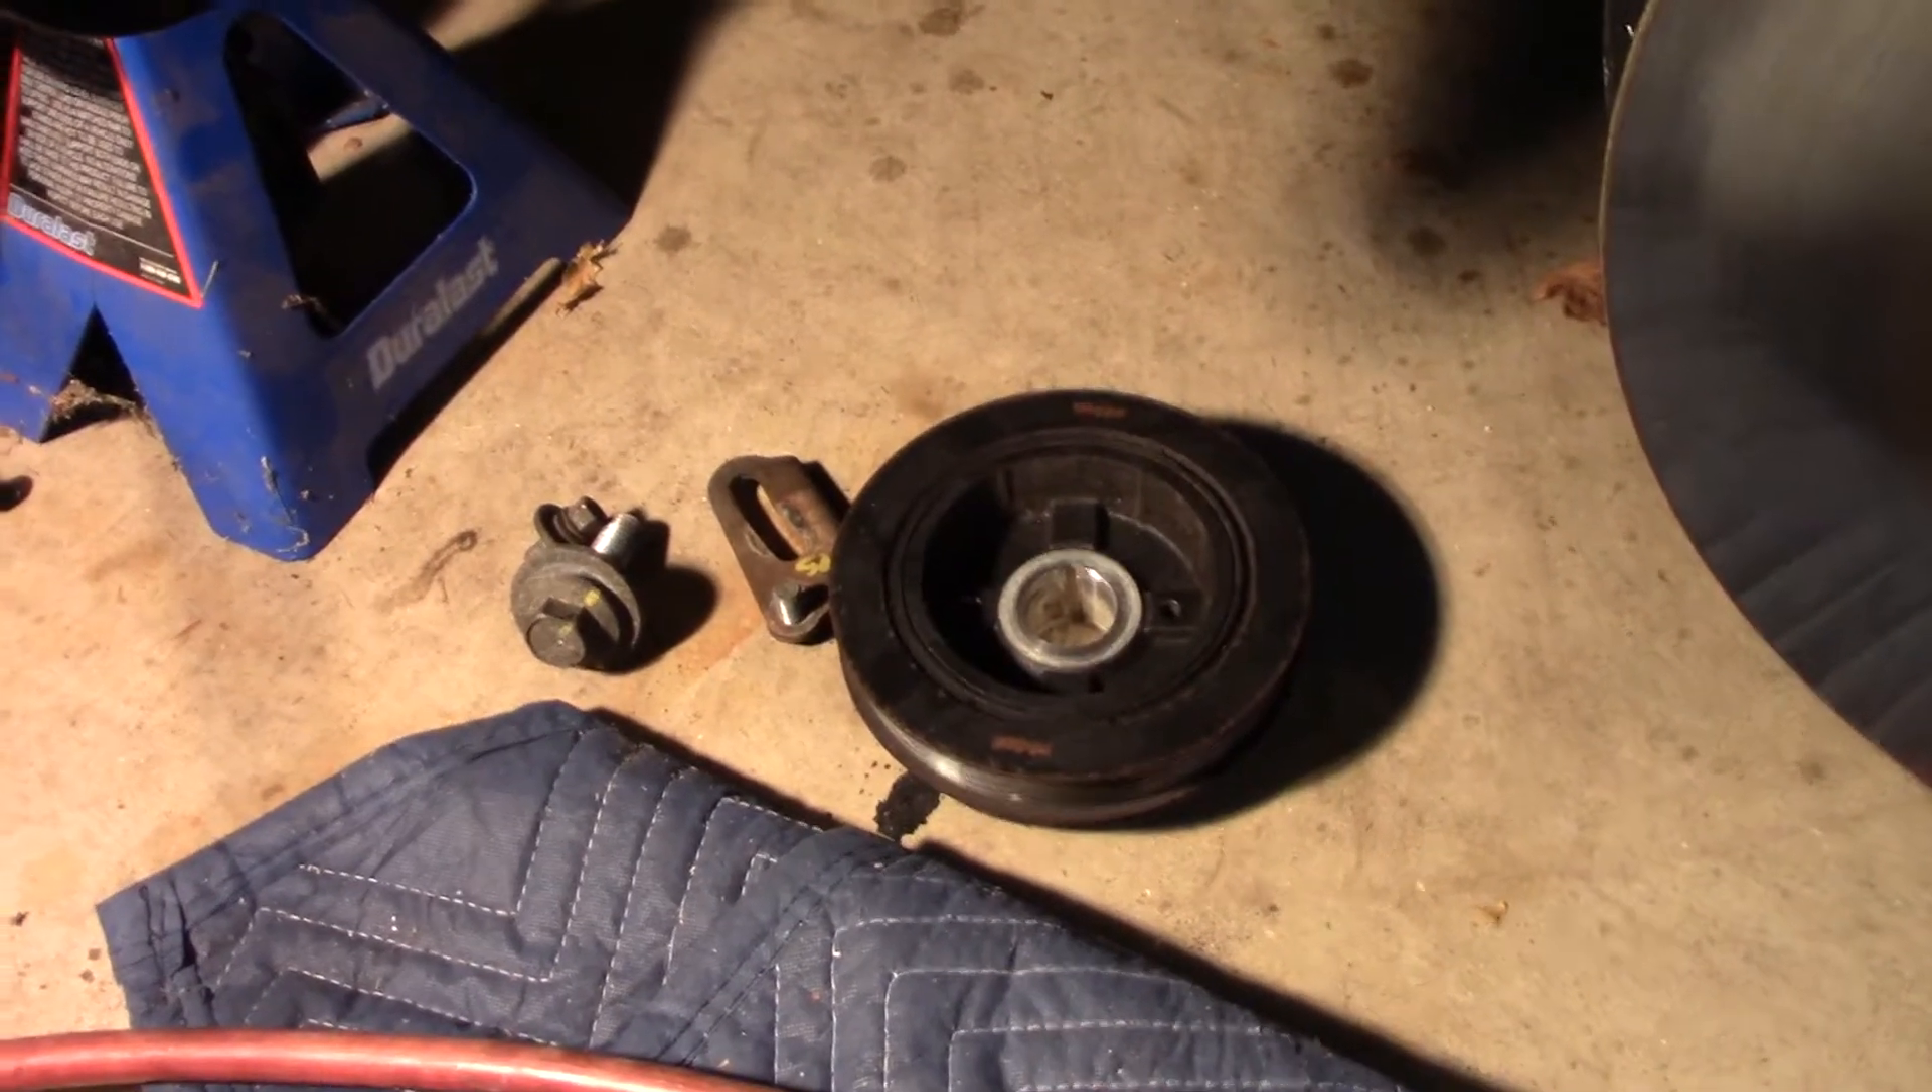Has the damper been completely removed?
Yes.